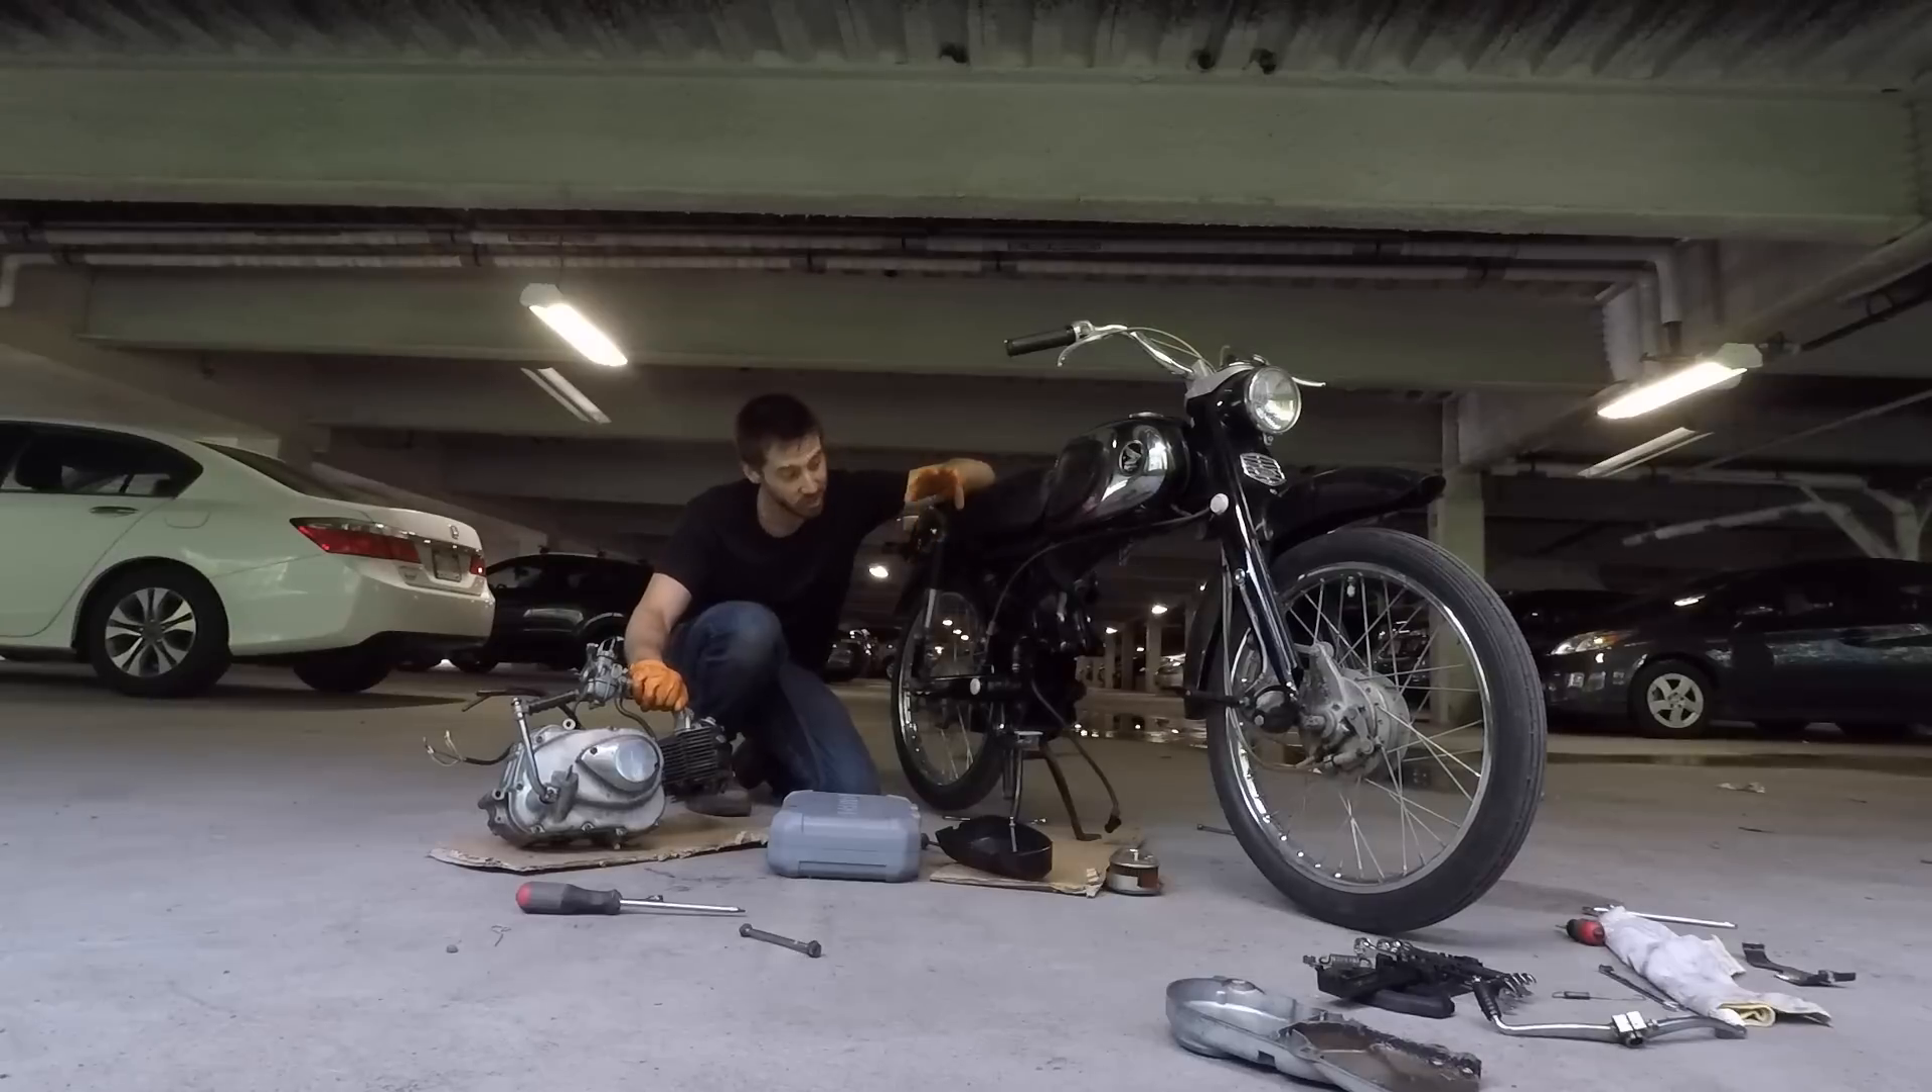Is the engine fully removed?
Yes.